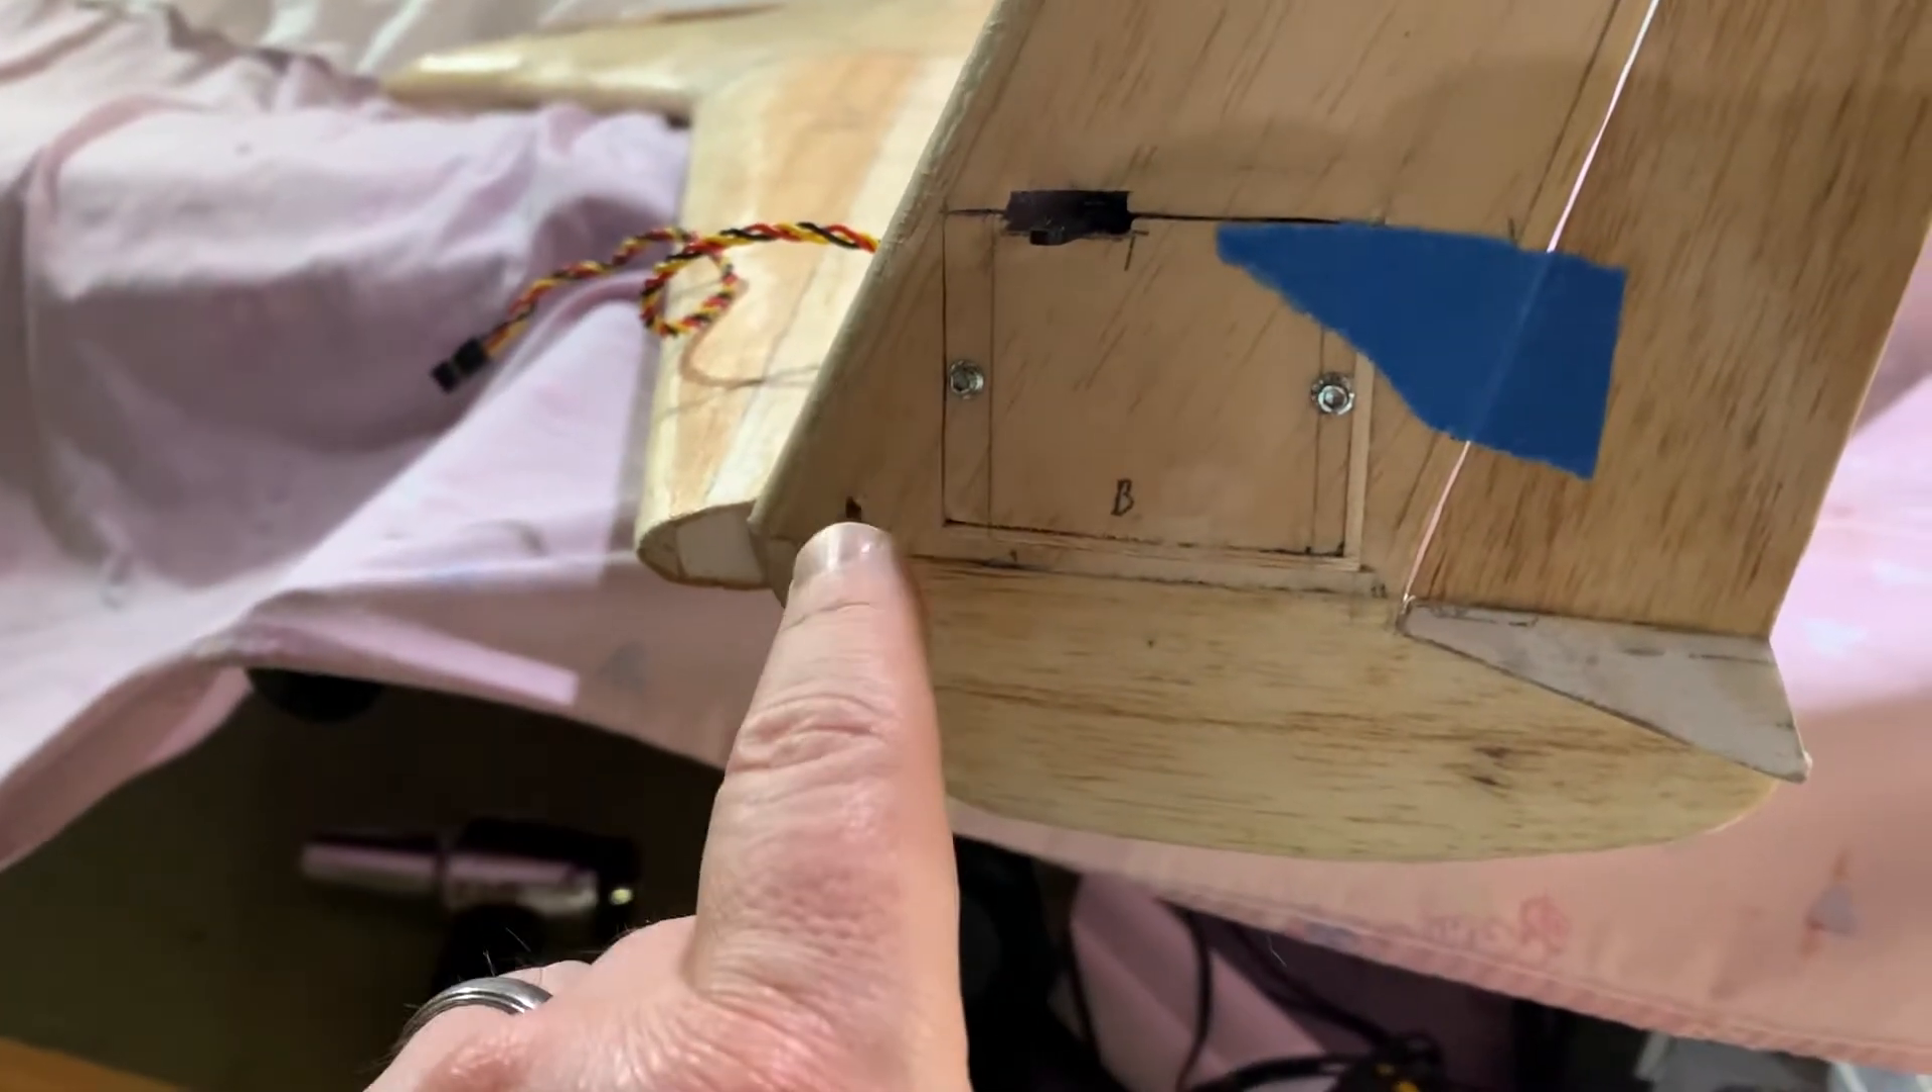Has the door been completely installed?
Yes.